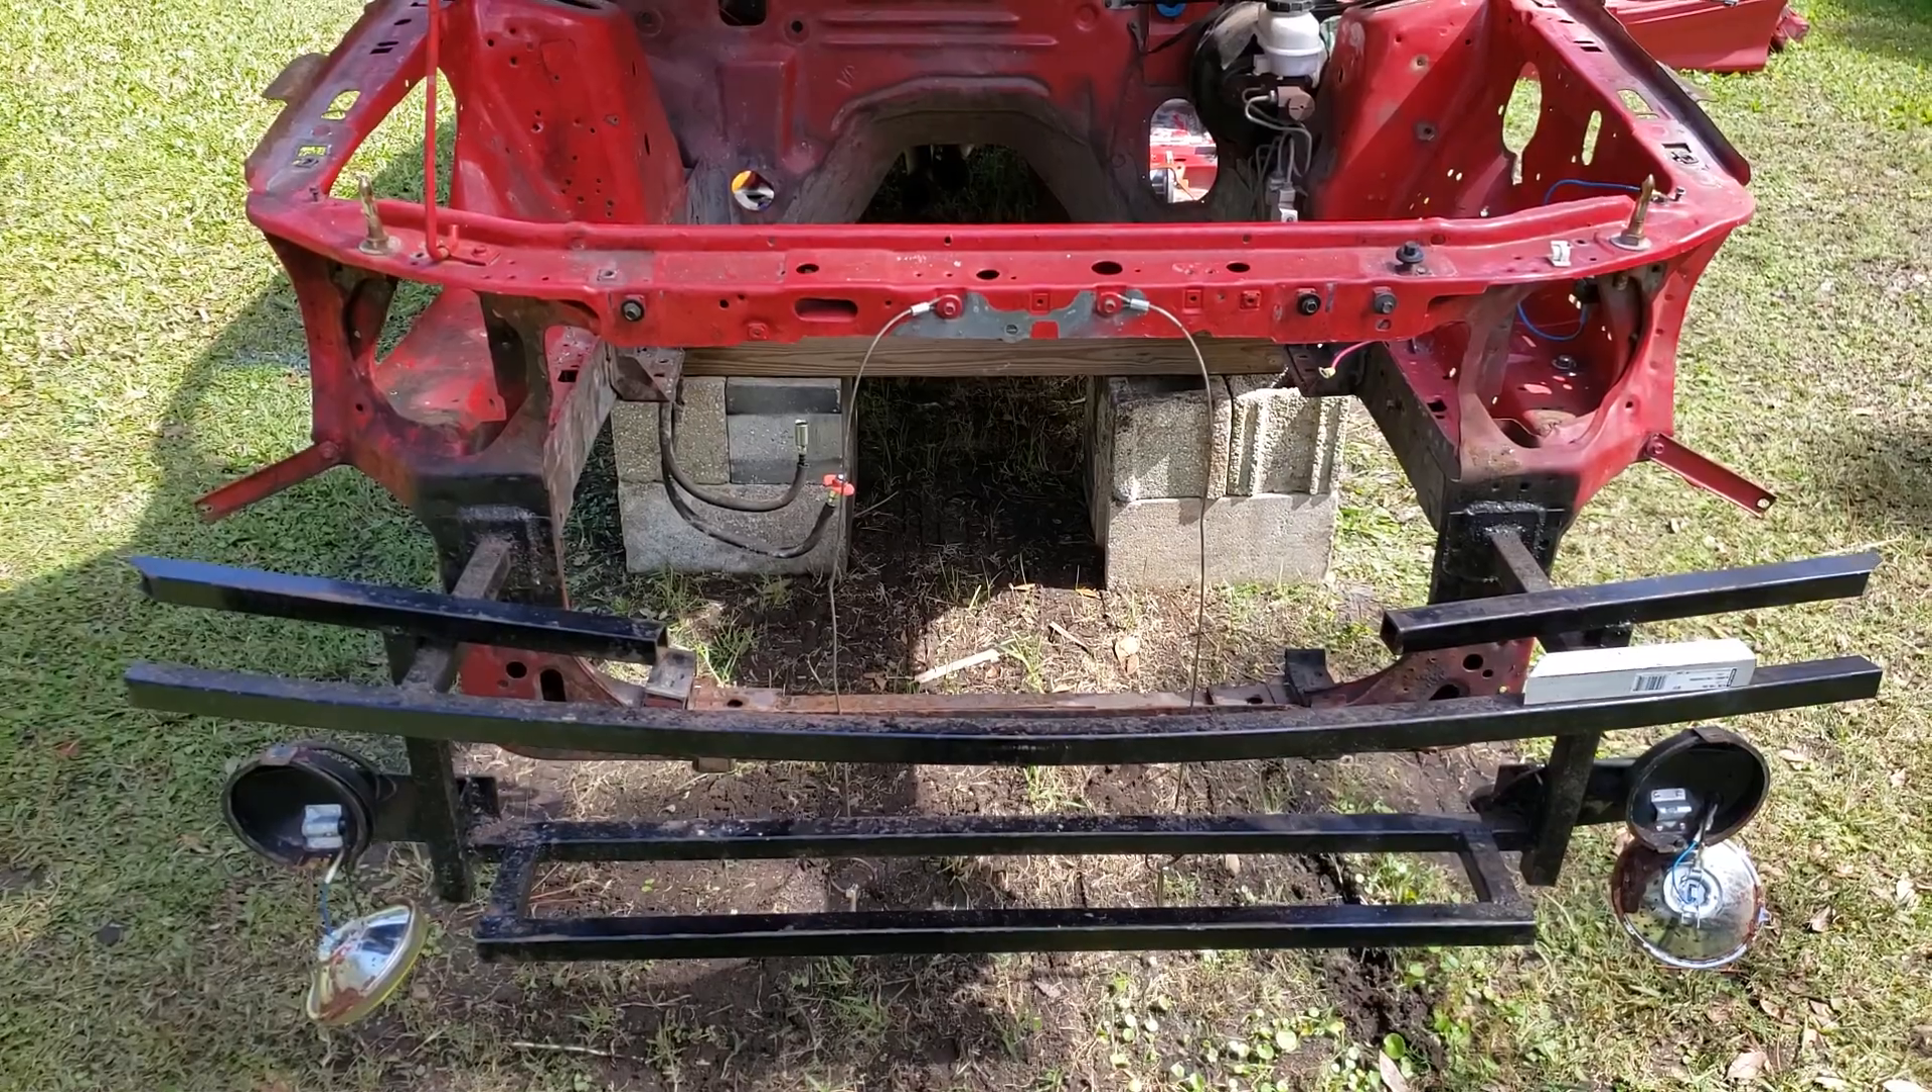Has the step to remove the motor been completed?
Yes.